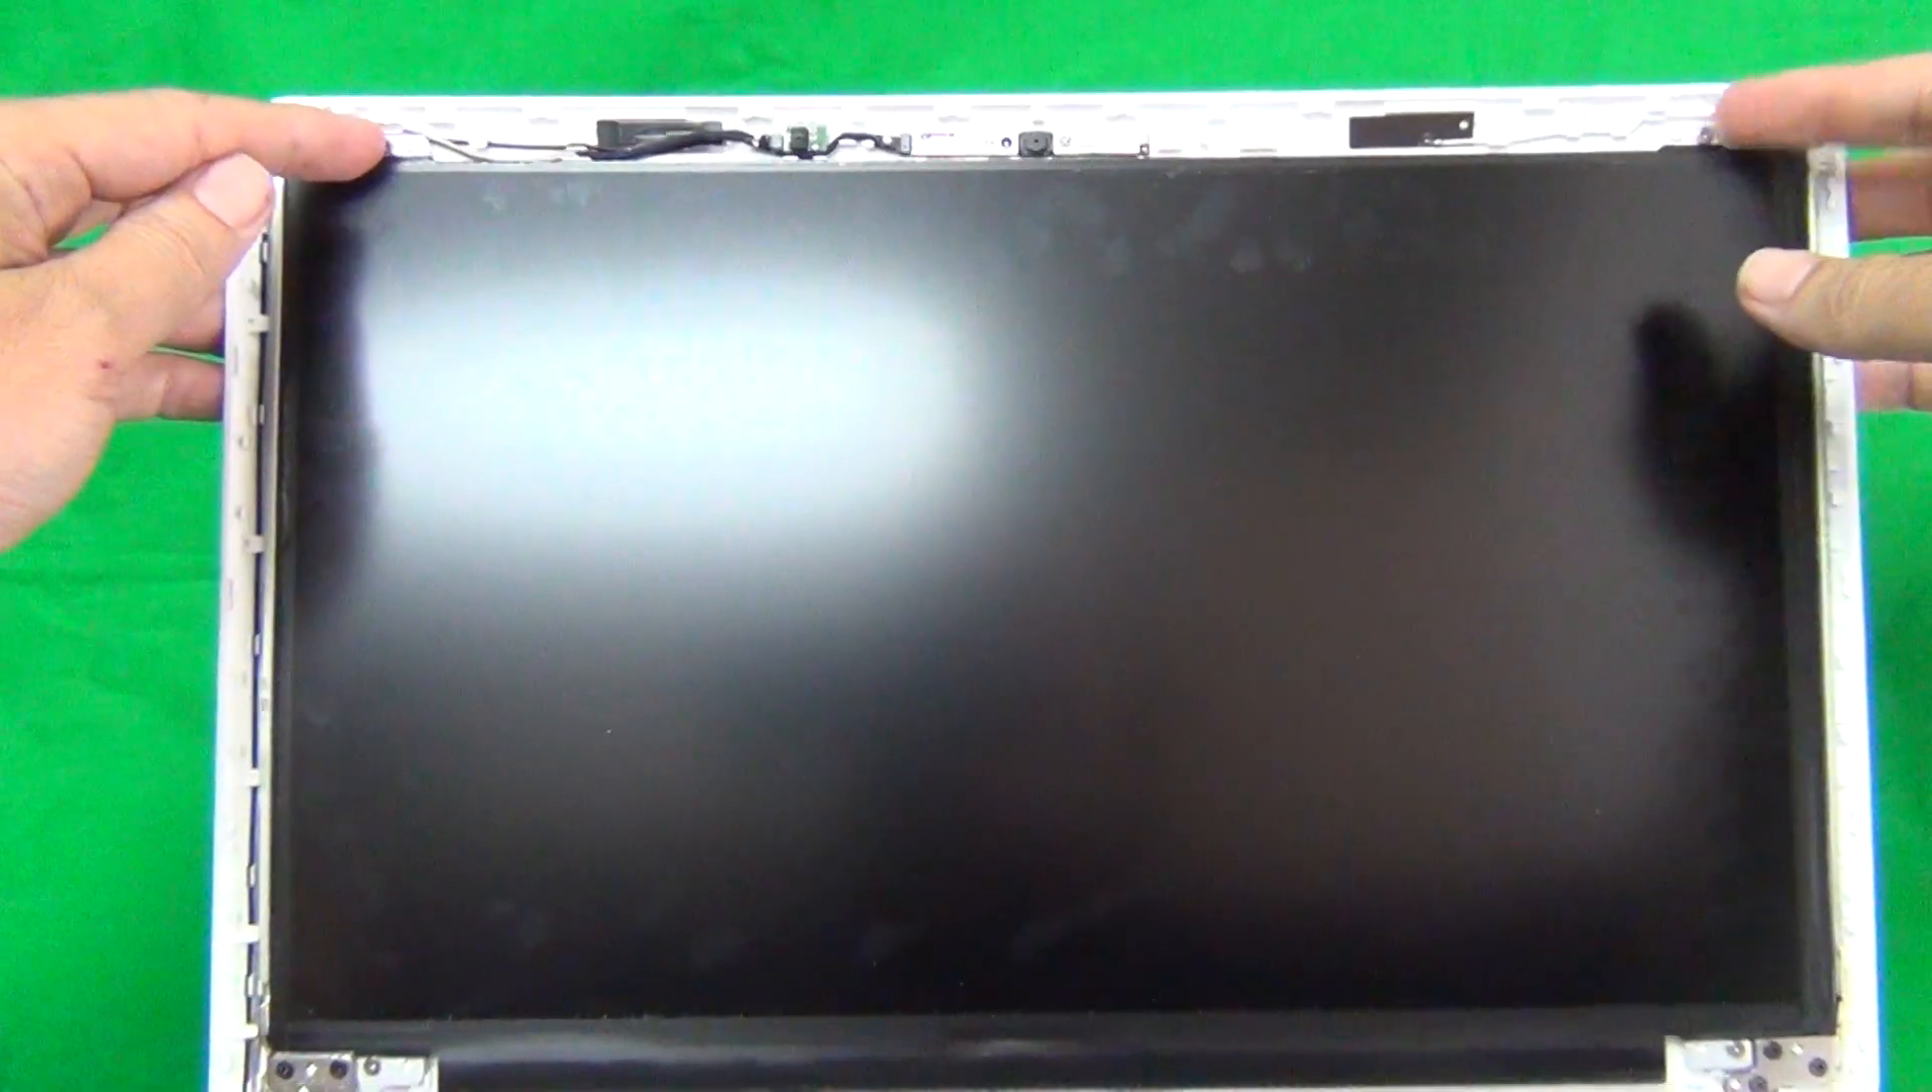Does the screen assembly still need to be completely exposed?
No.